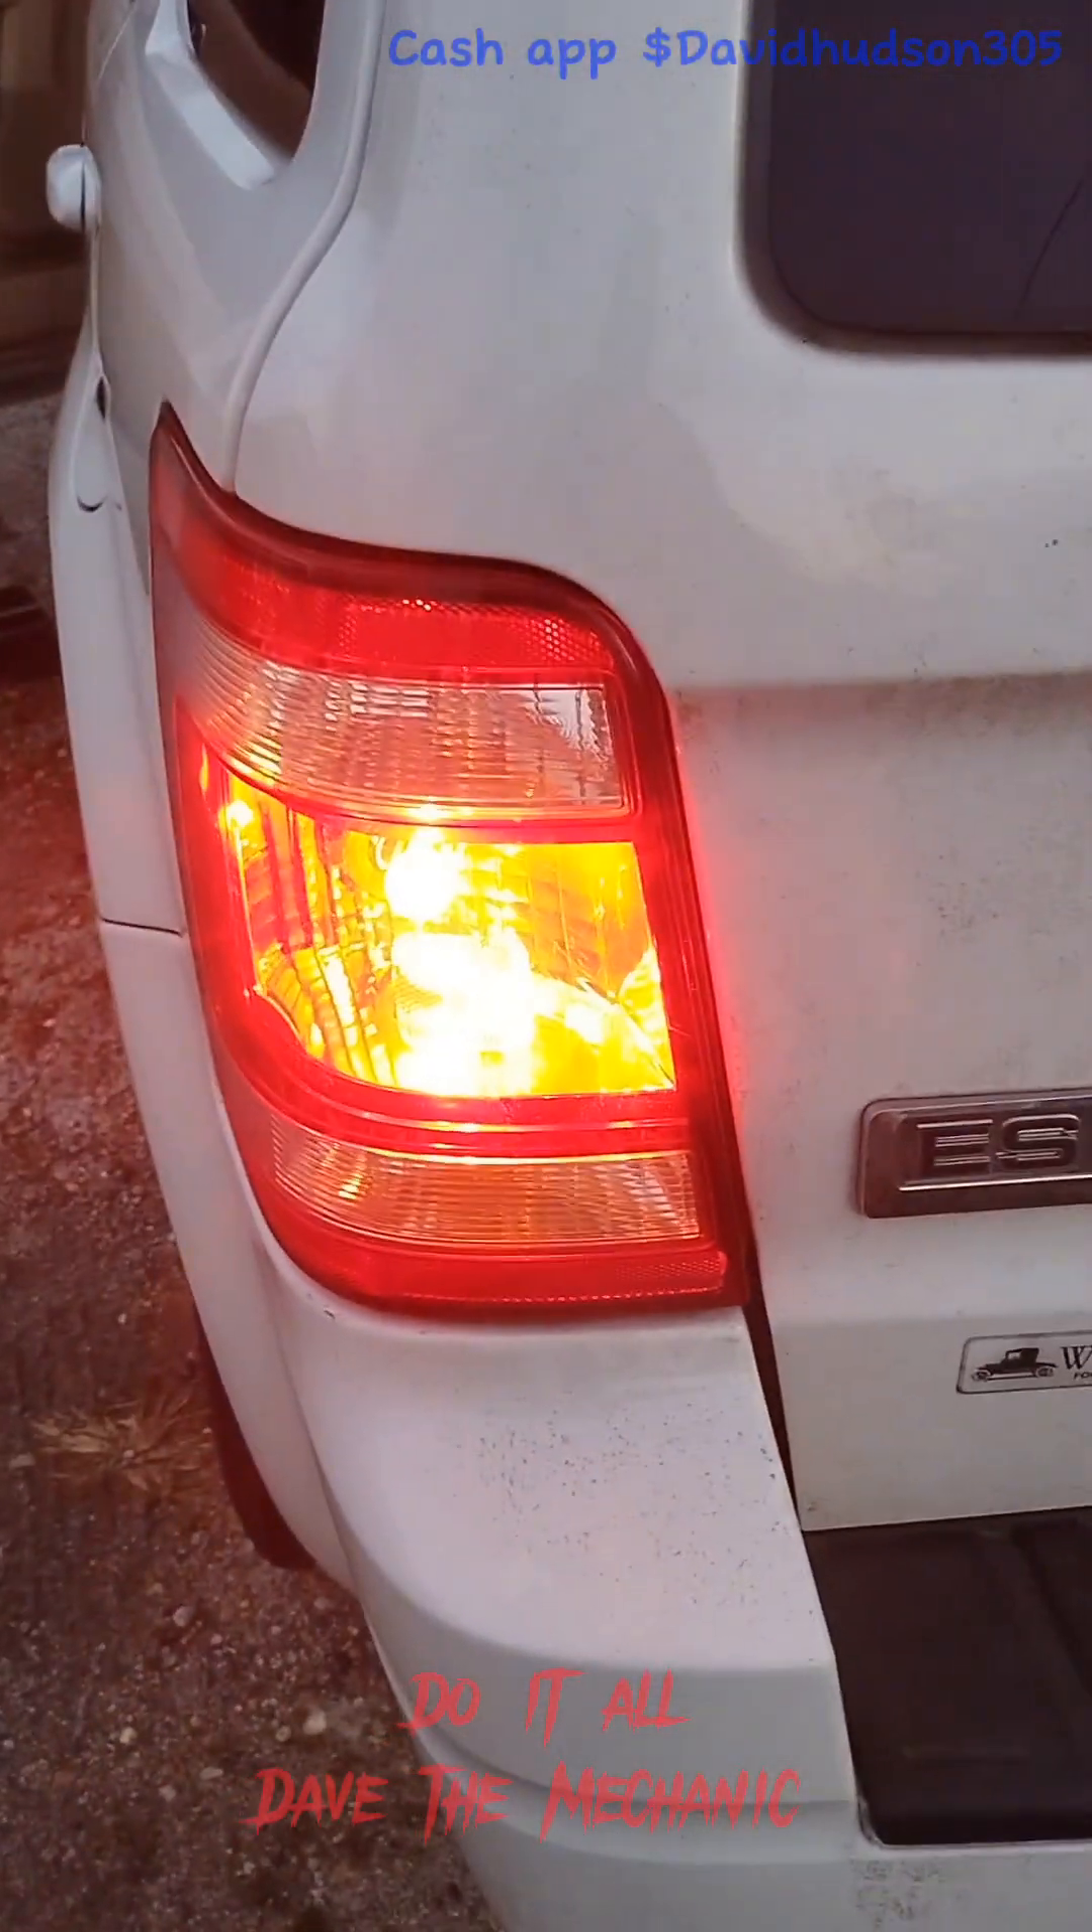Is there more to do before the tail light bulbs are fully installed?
No.